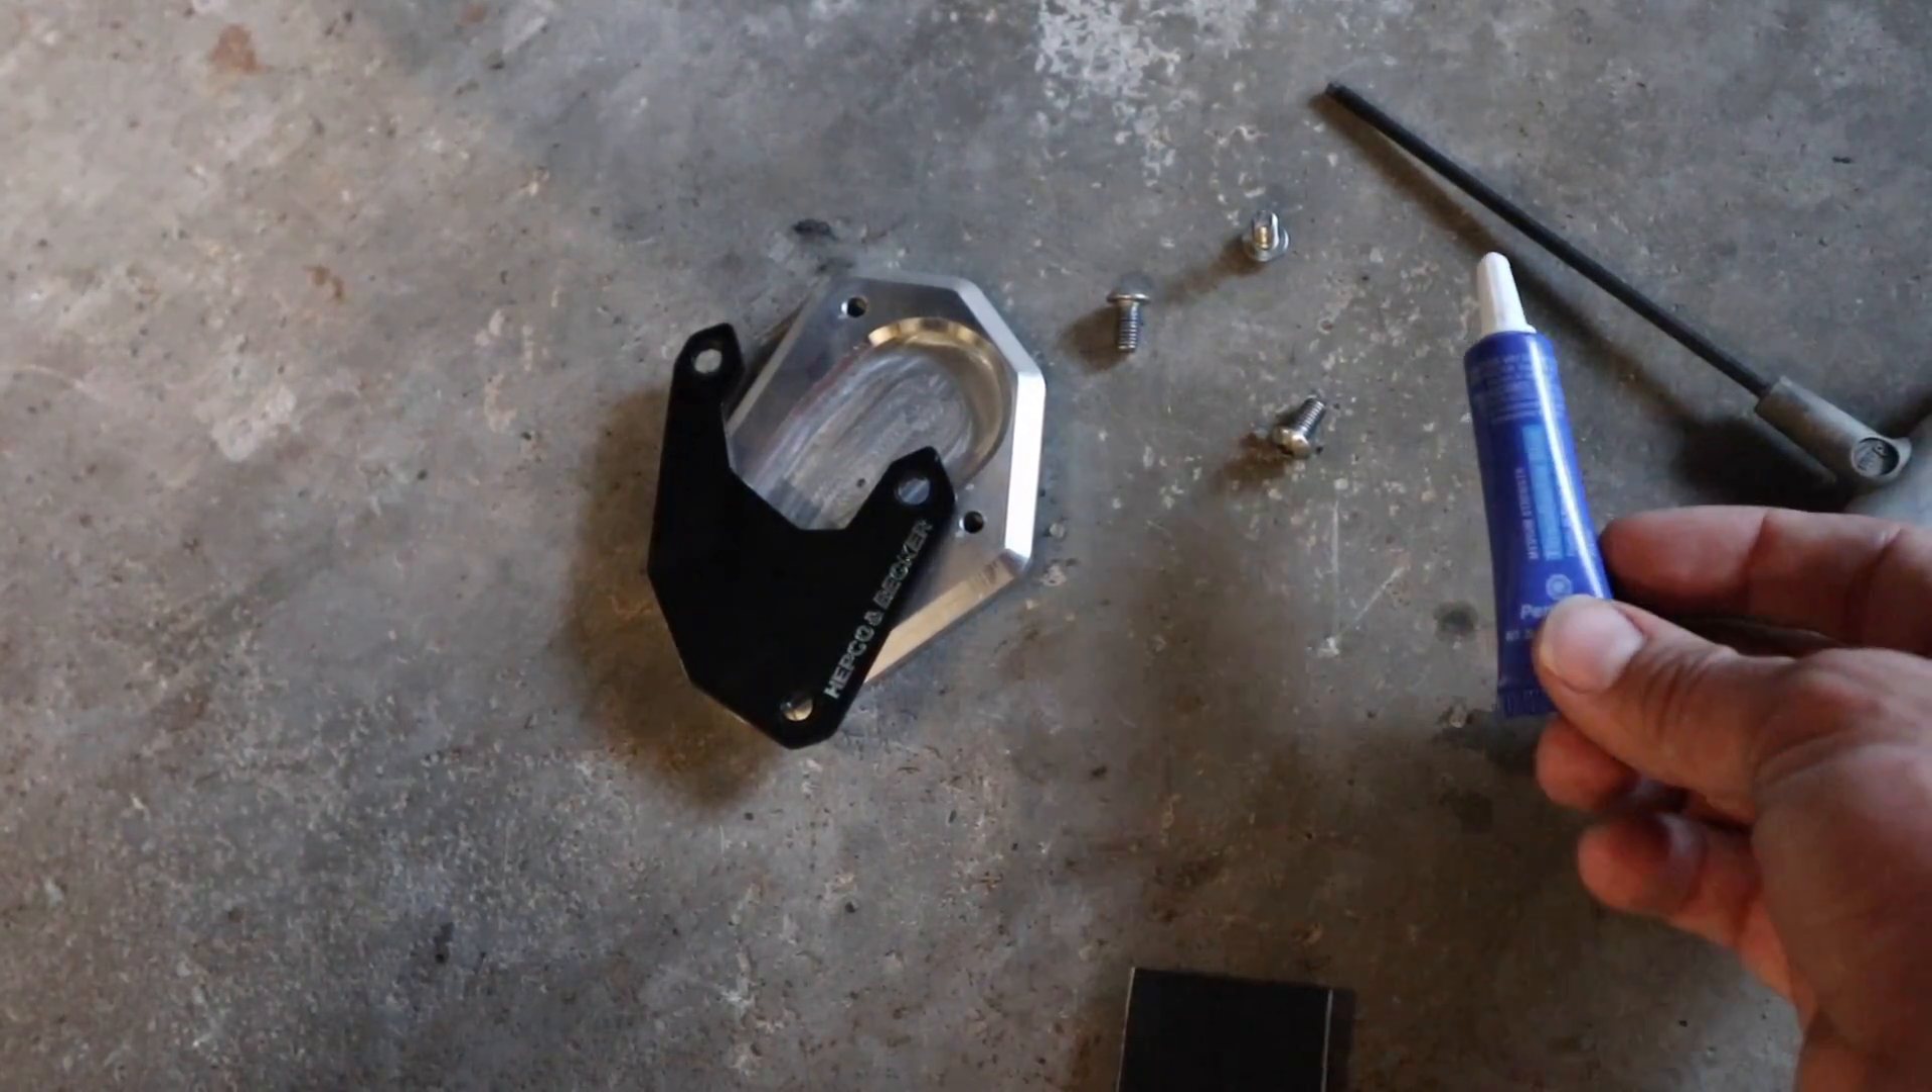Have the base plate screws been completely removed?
Yes.